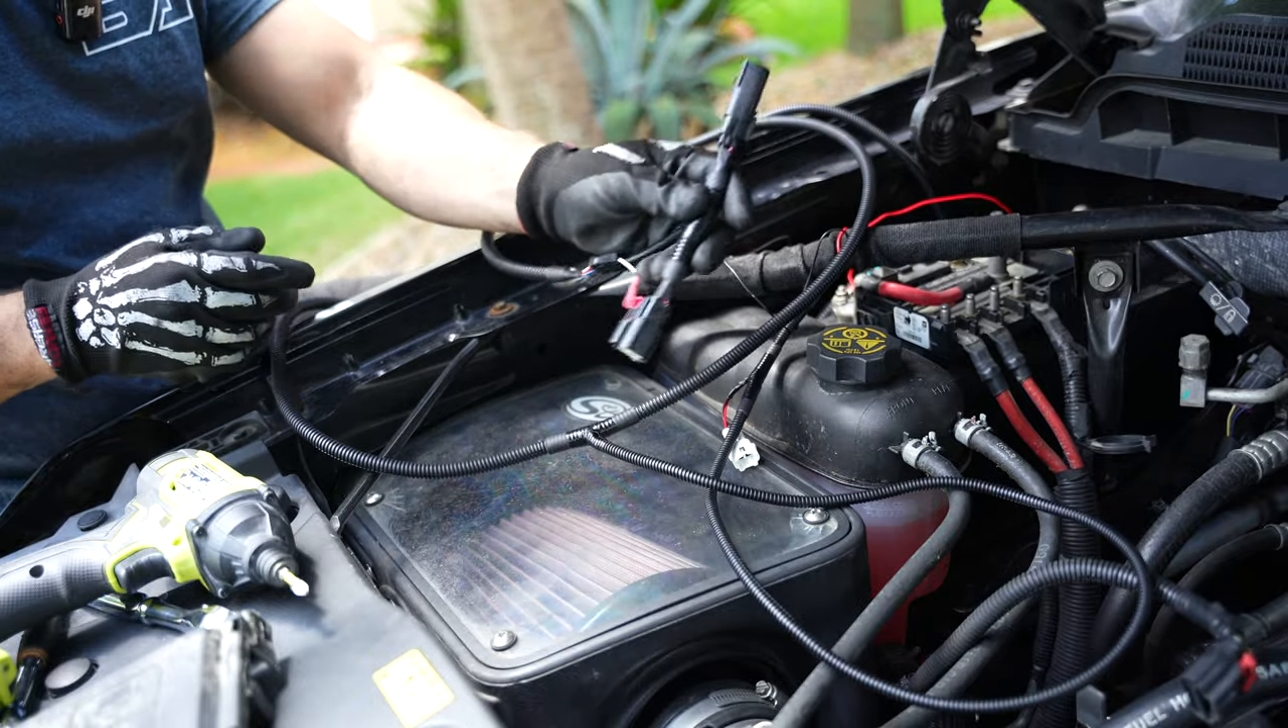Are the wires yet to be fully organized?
Yes.